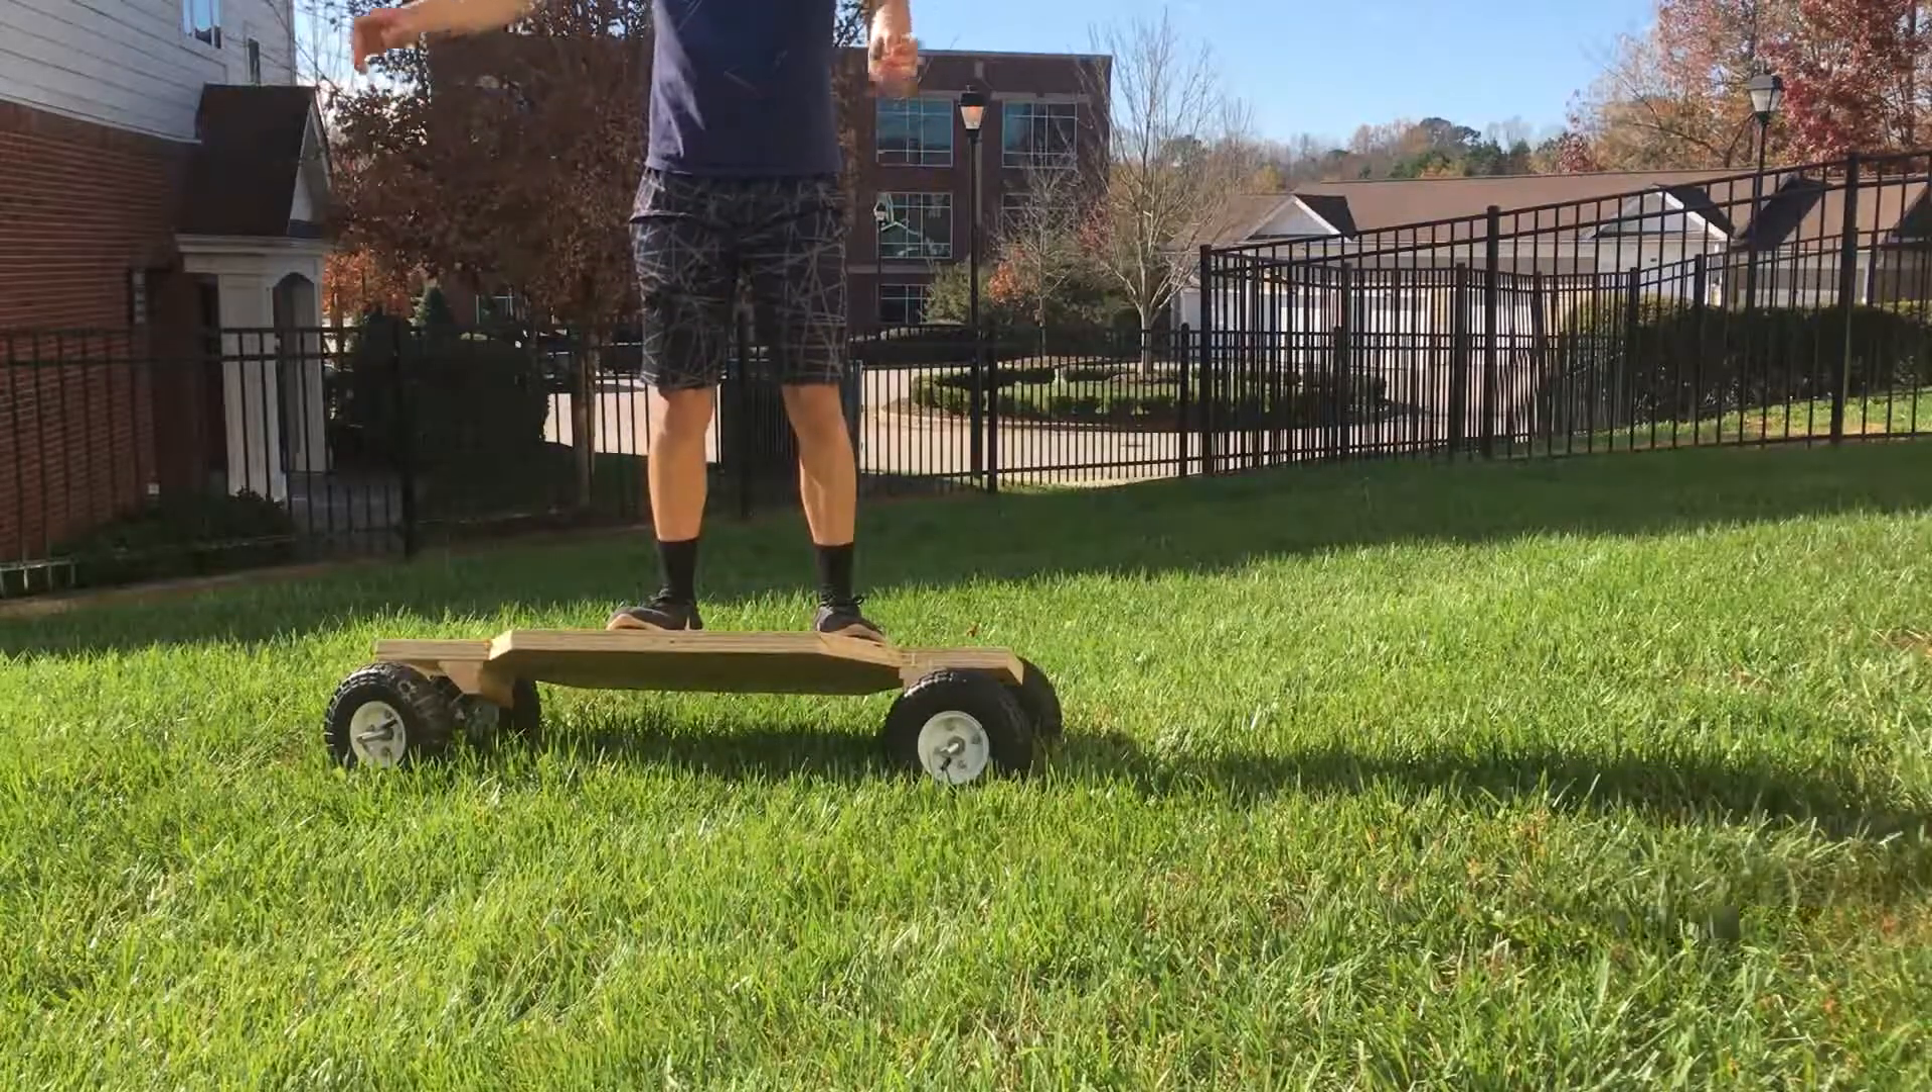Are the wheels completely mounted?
Yes.